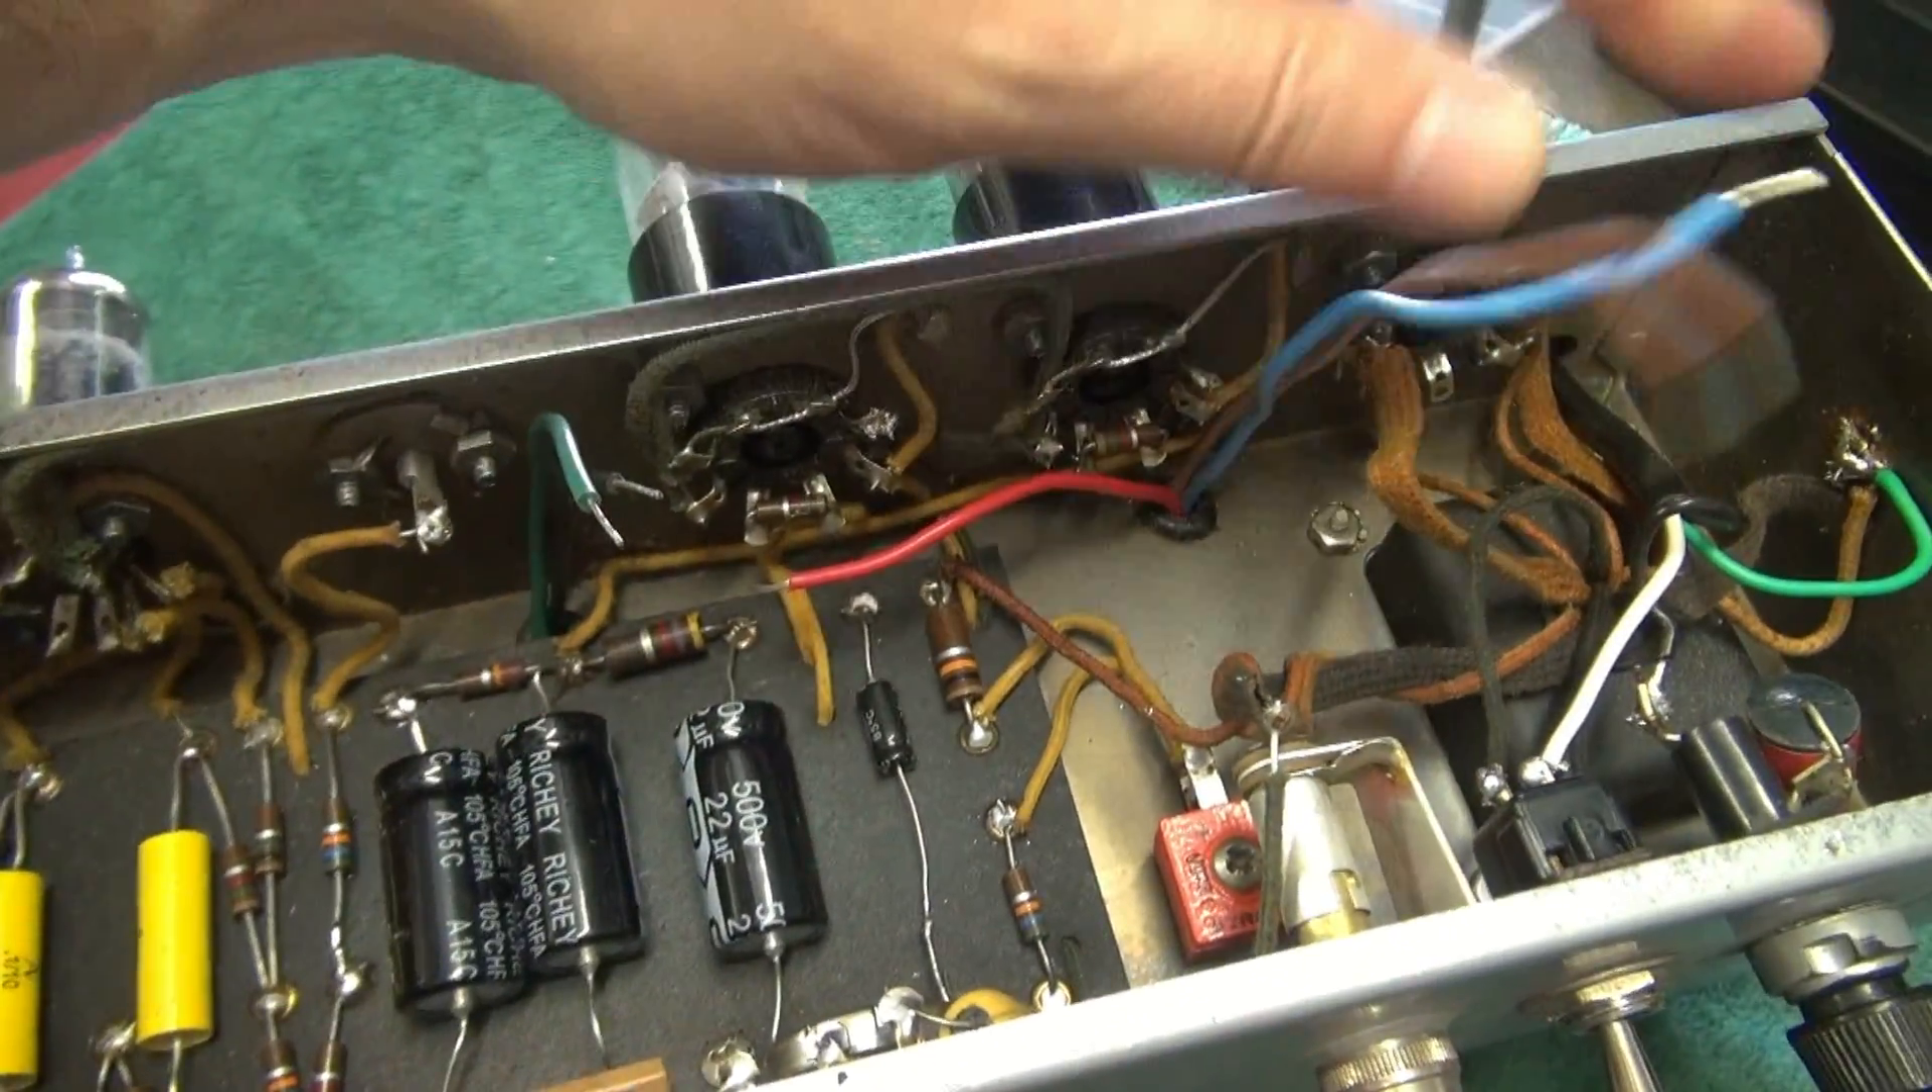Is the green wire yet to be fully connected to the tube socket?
Yes.